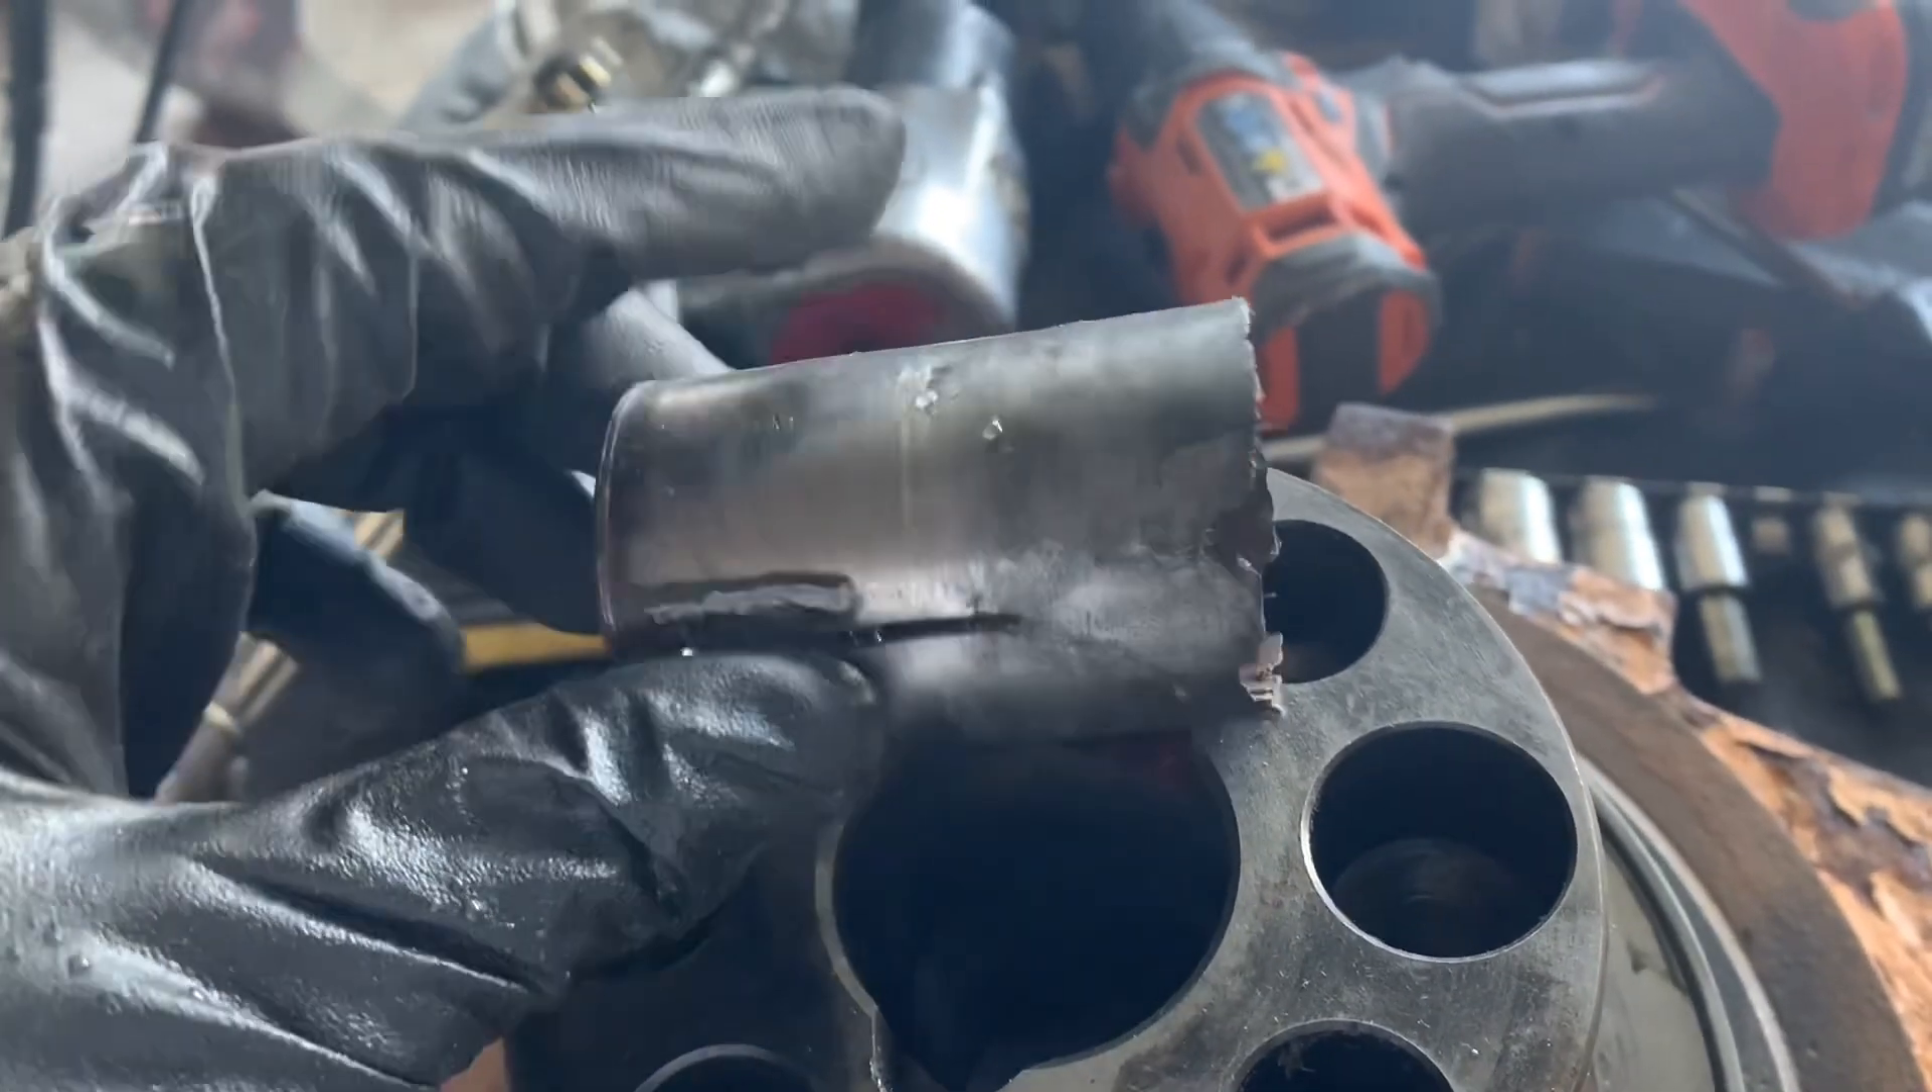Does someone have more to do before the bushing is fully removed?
No.